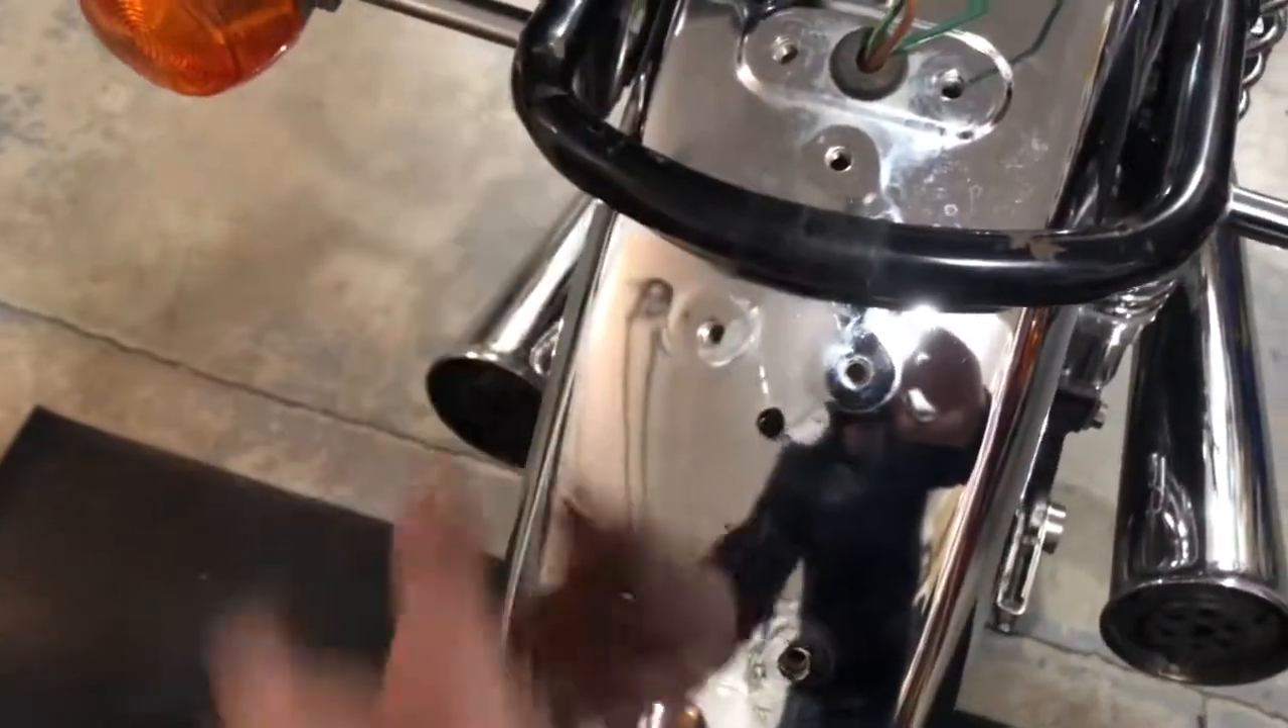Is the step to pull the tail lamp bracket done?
Yes.